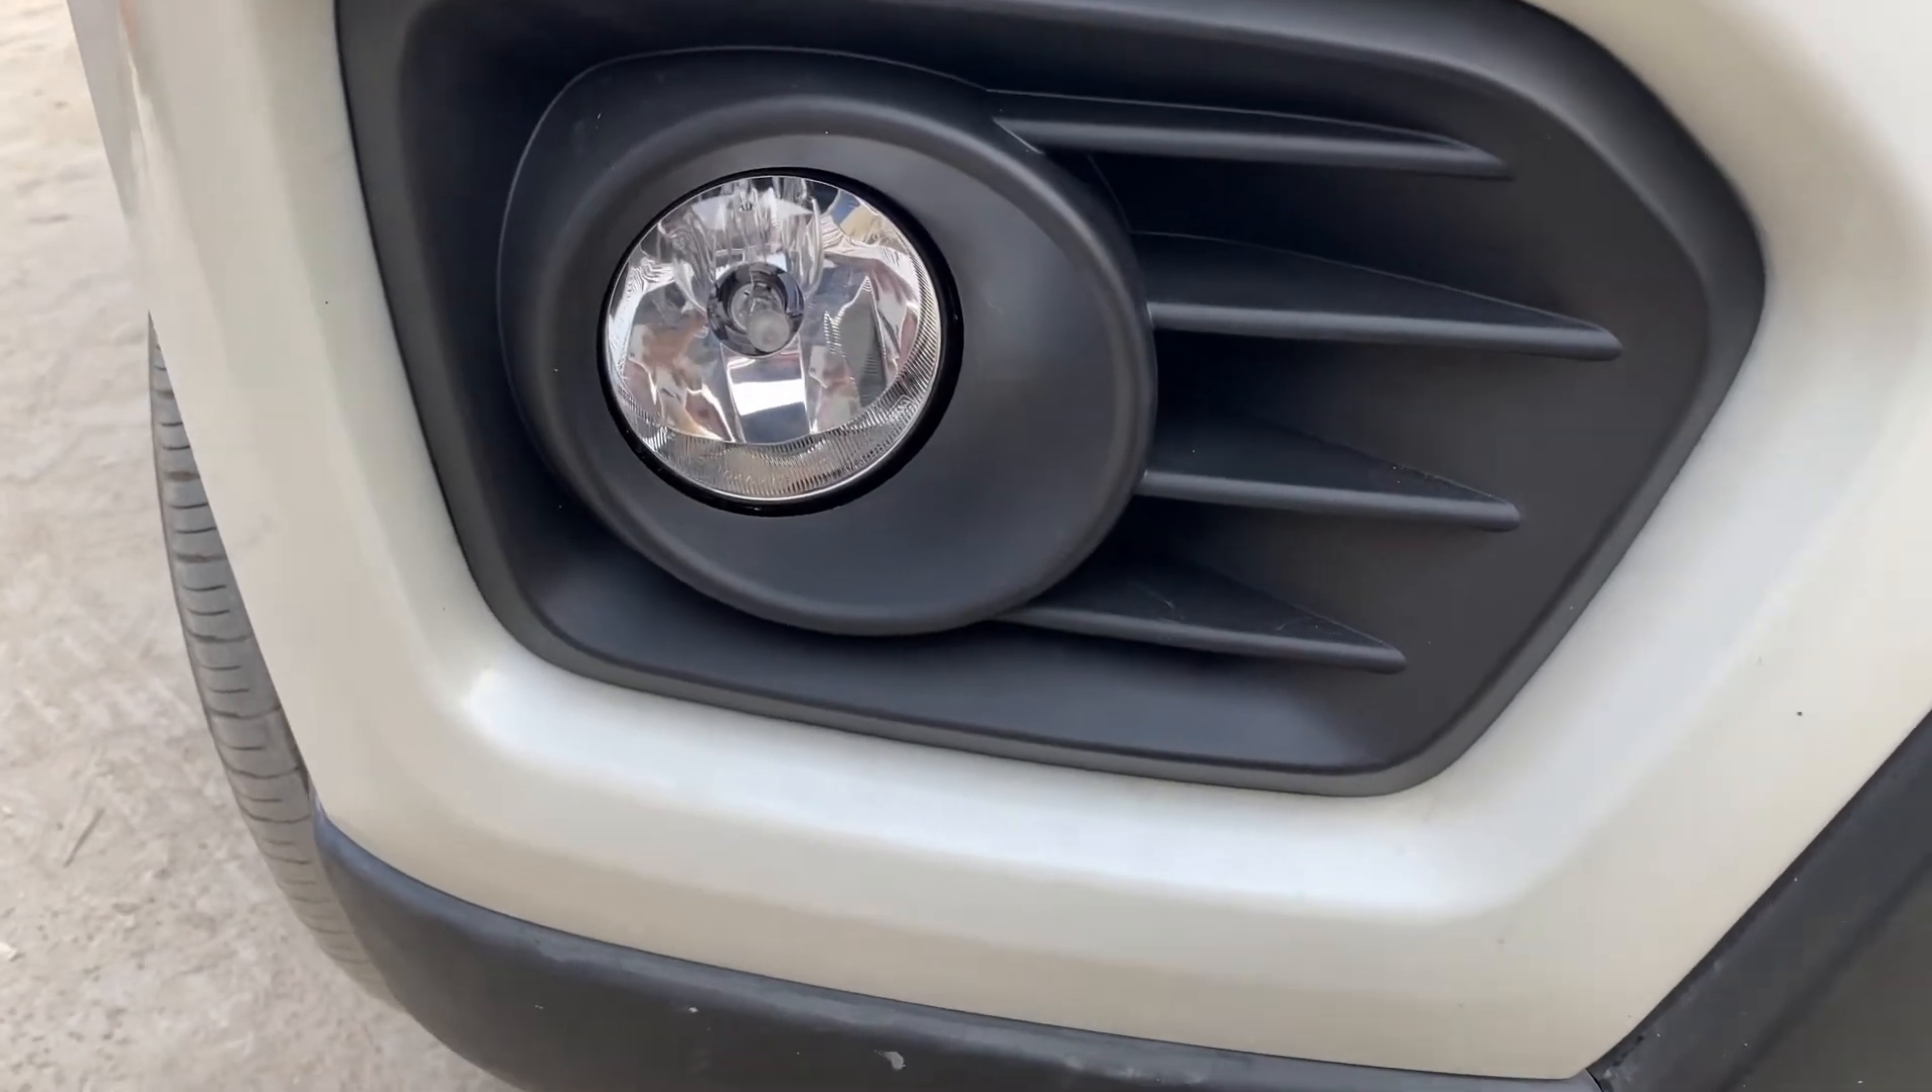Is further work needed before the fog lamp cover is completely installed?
No.